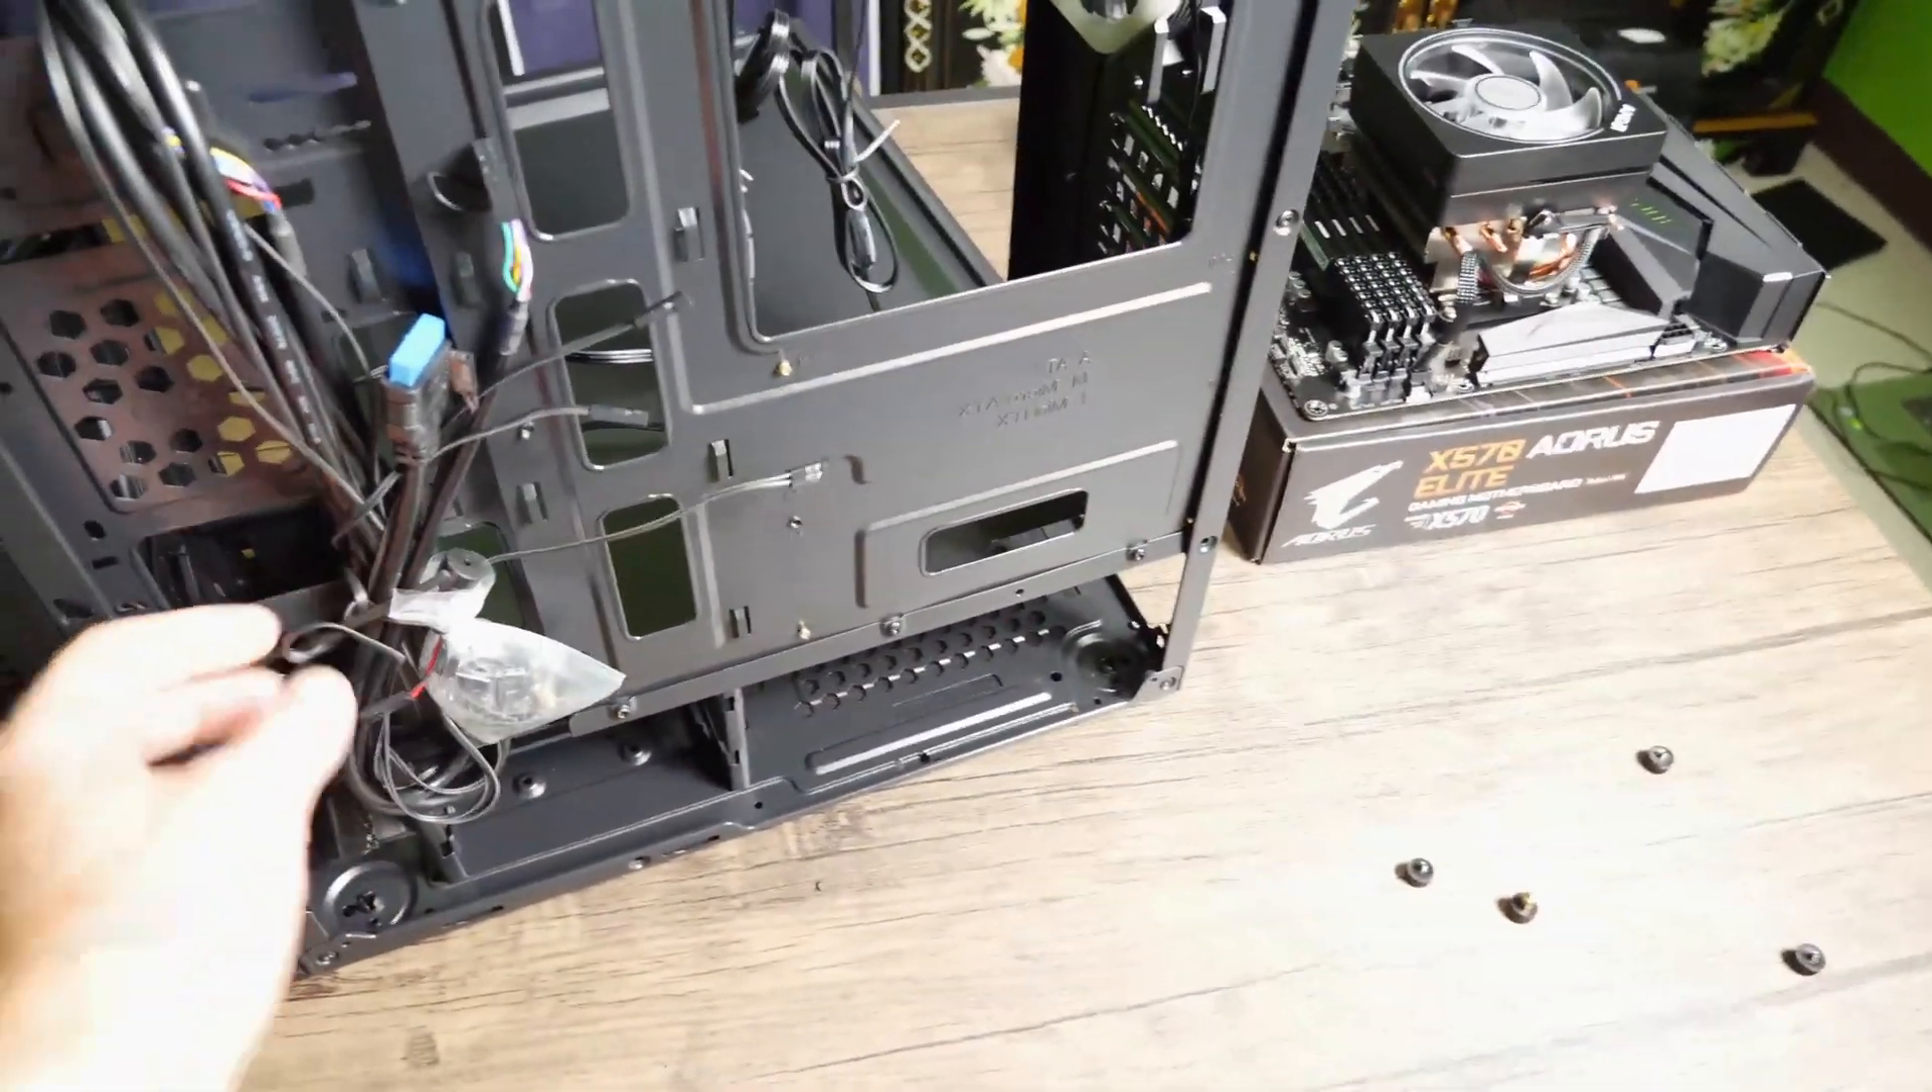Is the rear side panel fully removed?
Yes.